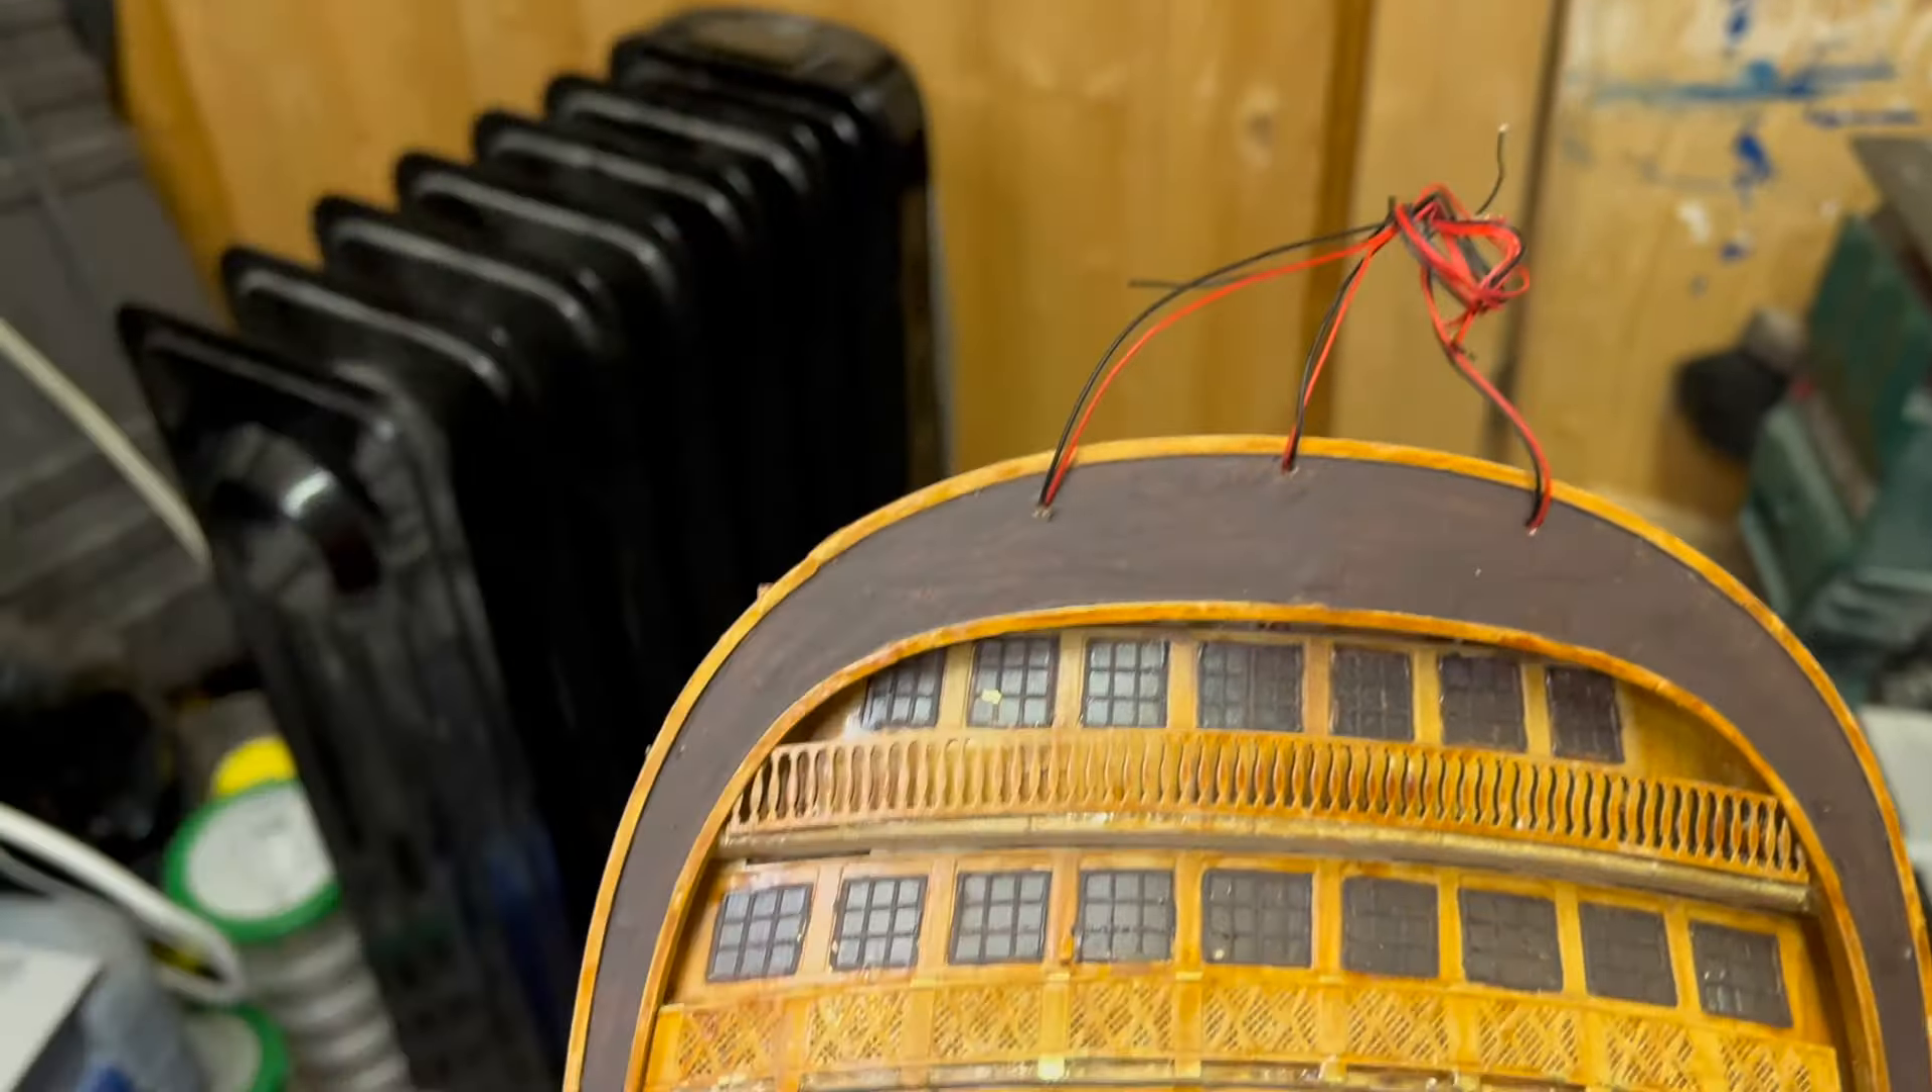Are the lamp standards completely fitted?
No.